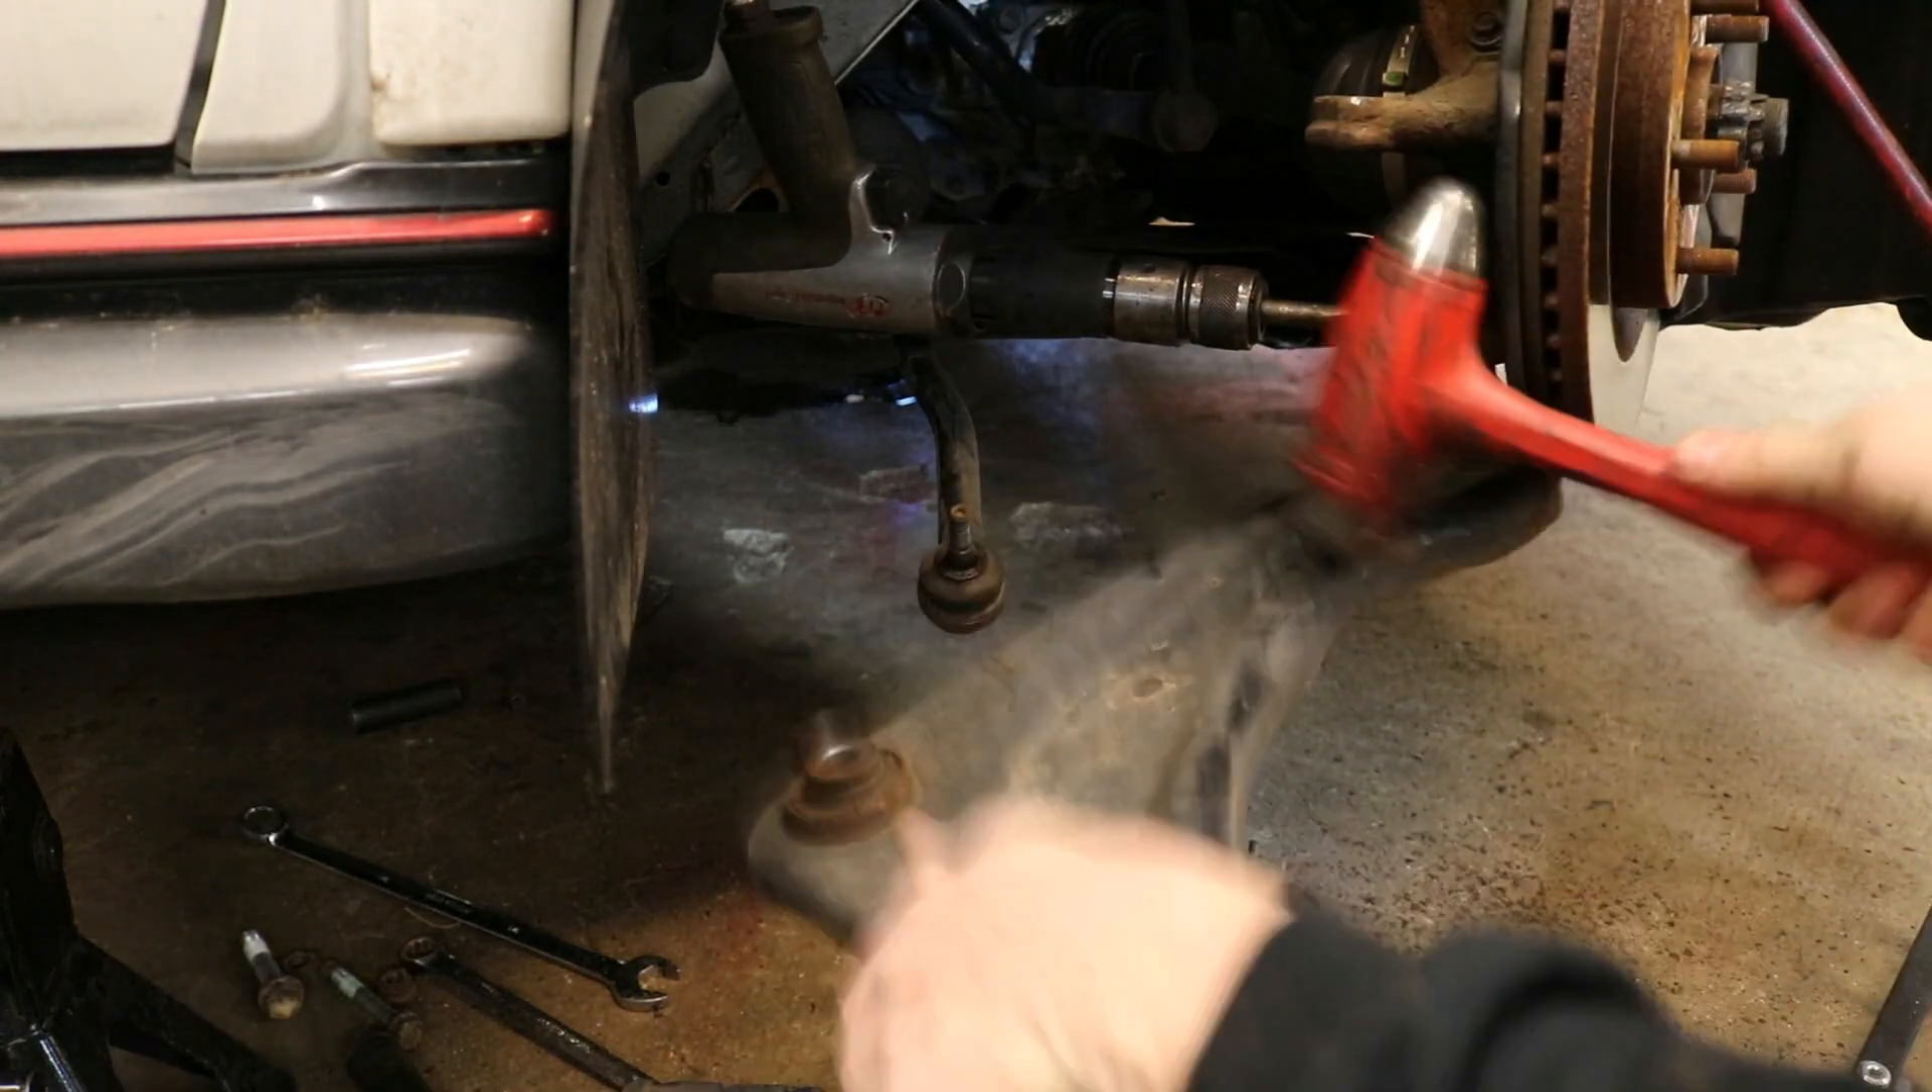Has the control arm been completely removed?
No.